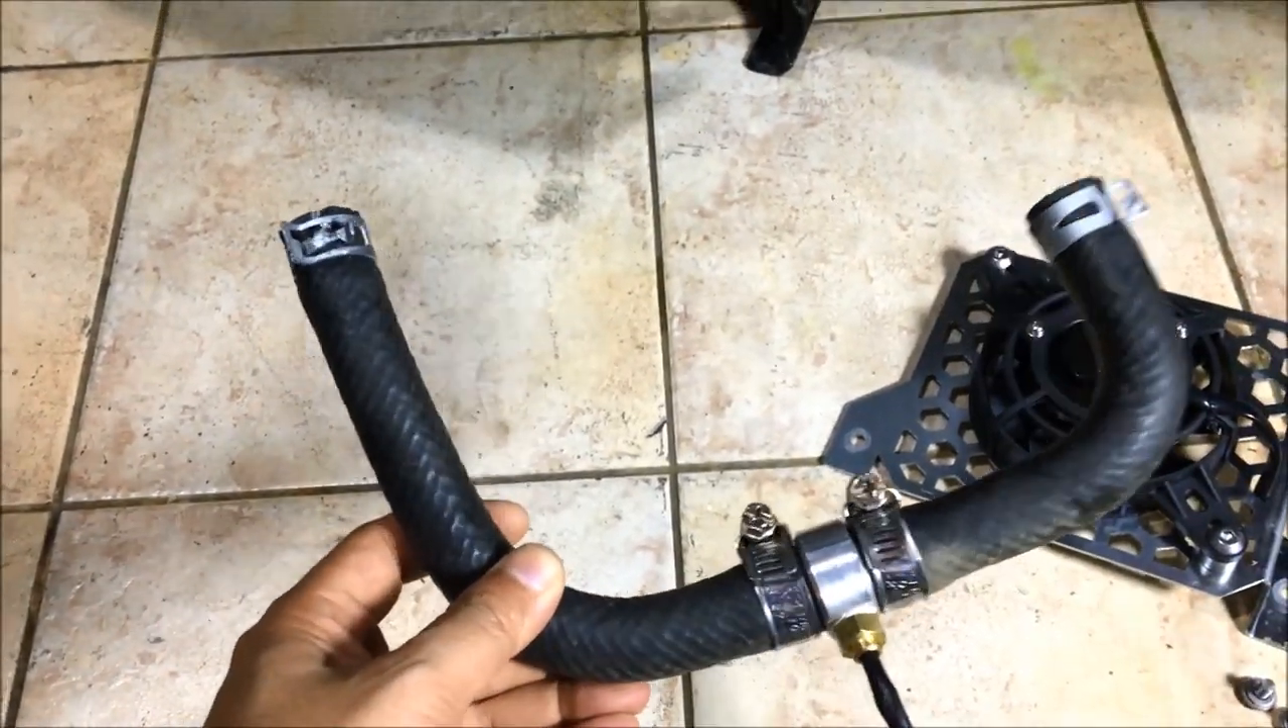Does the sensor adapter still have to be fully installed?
No.